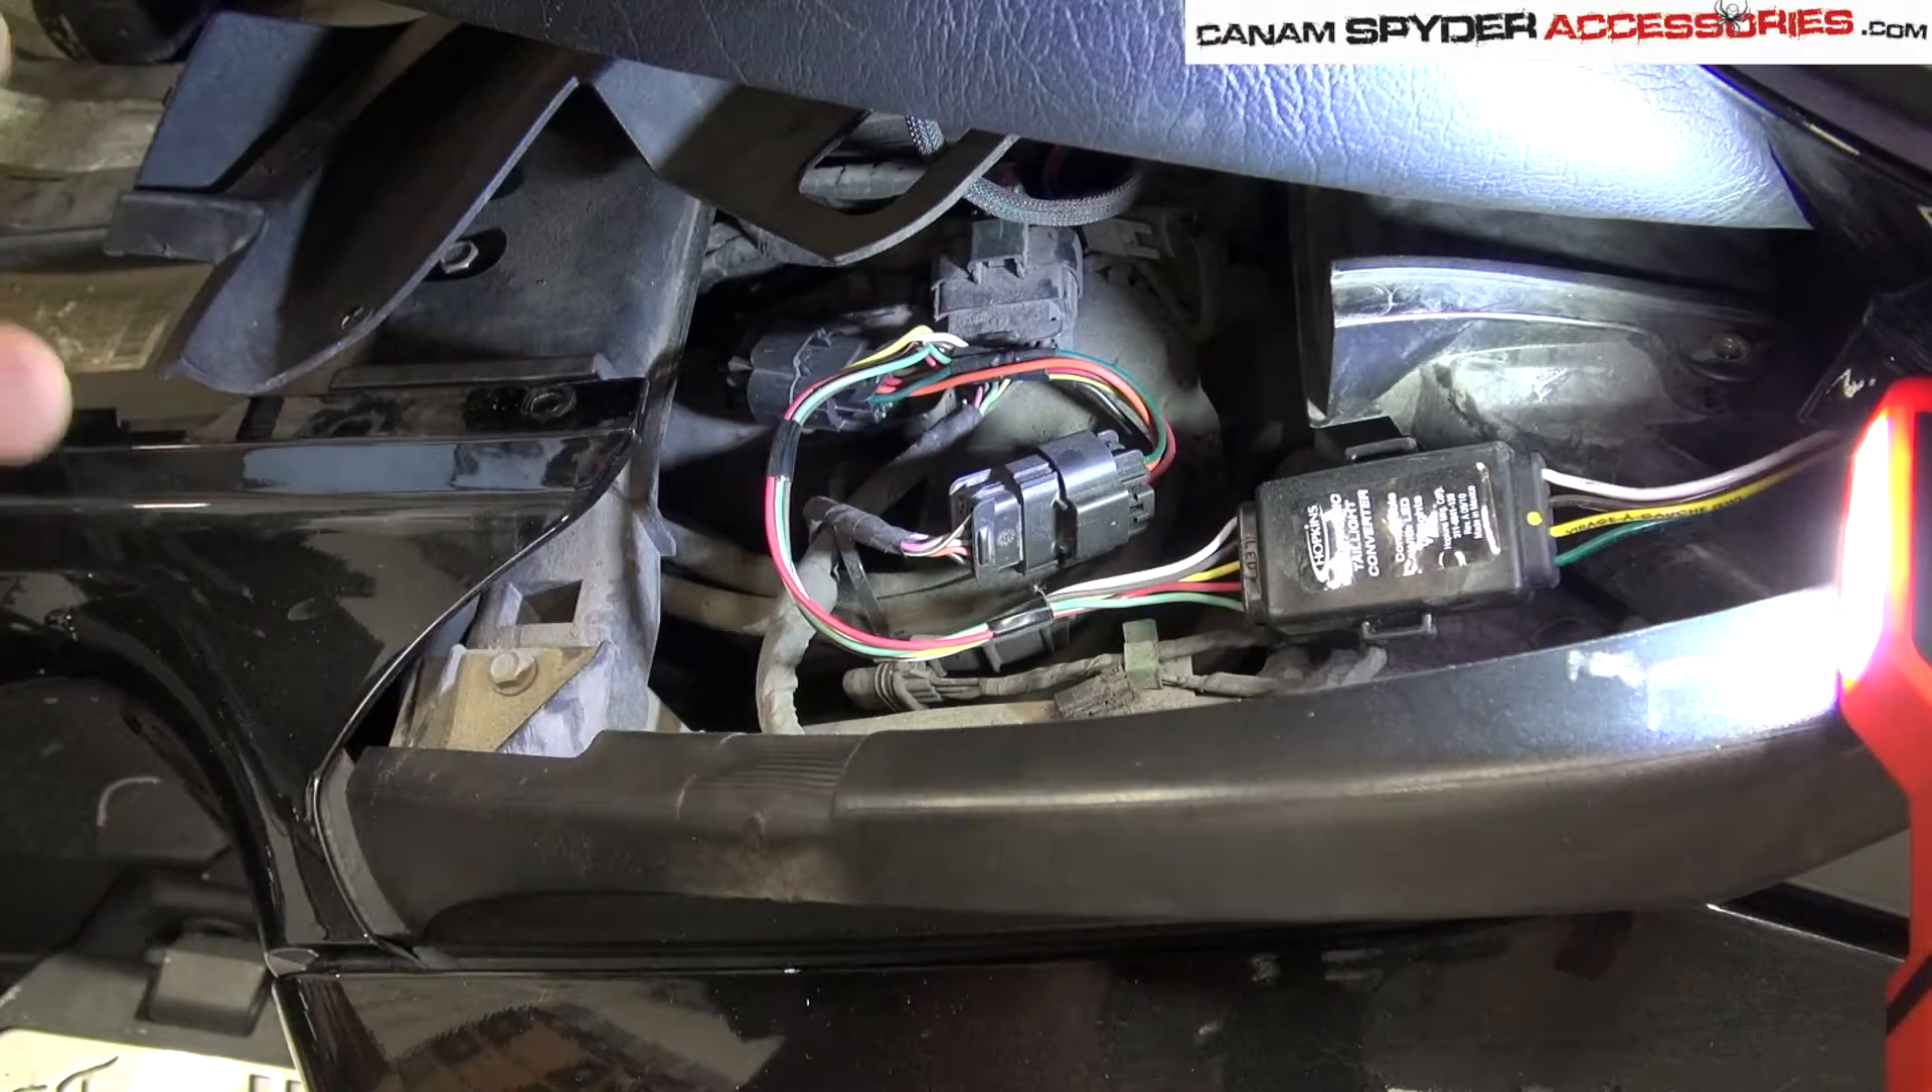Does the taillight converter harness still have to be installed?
No.